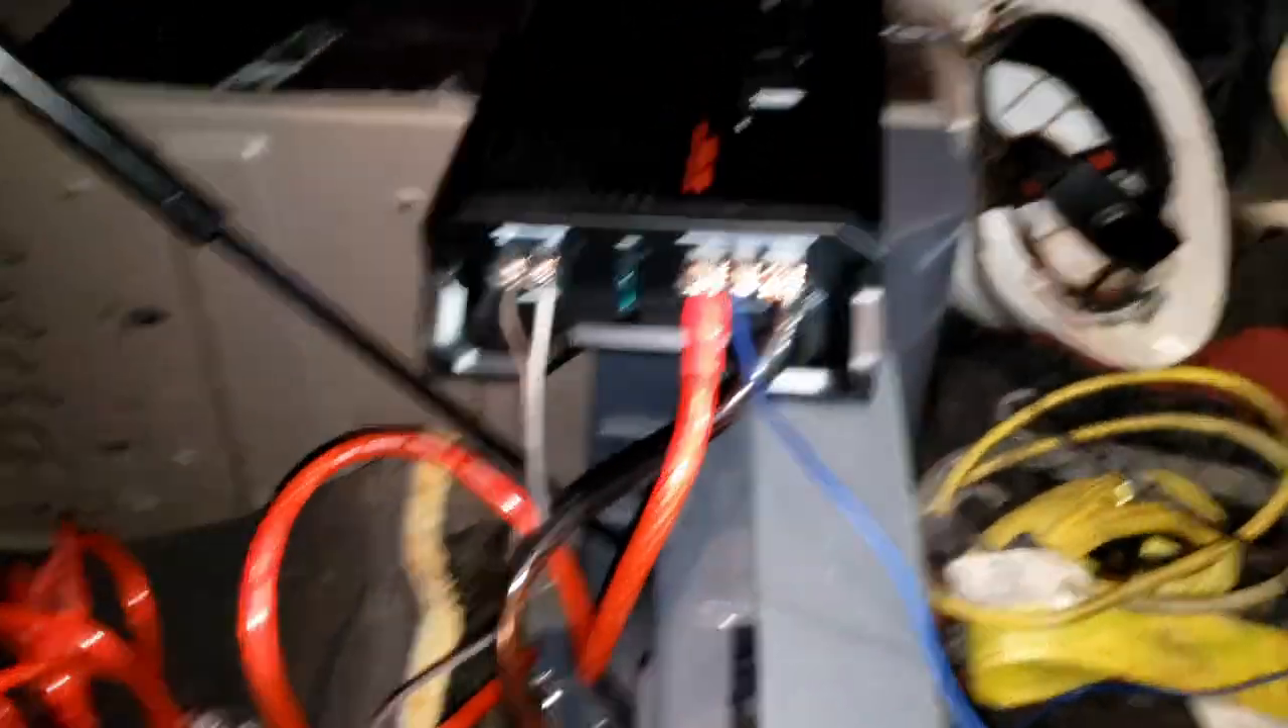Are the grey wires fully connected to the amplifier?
Yes.